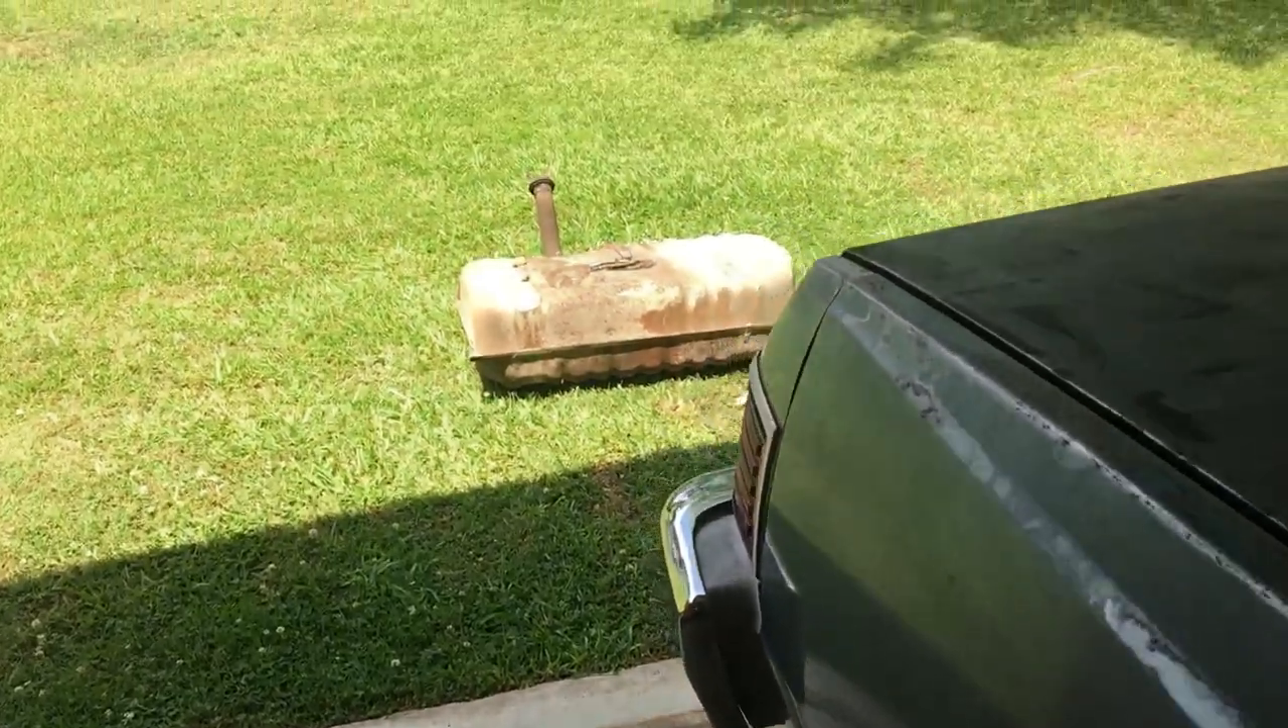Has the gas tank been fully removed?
Yes.